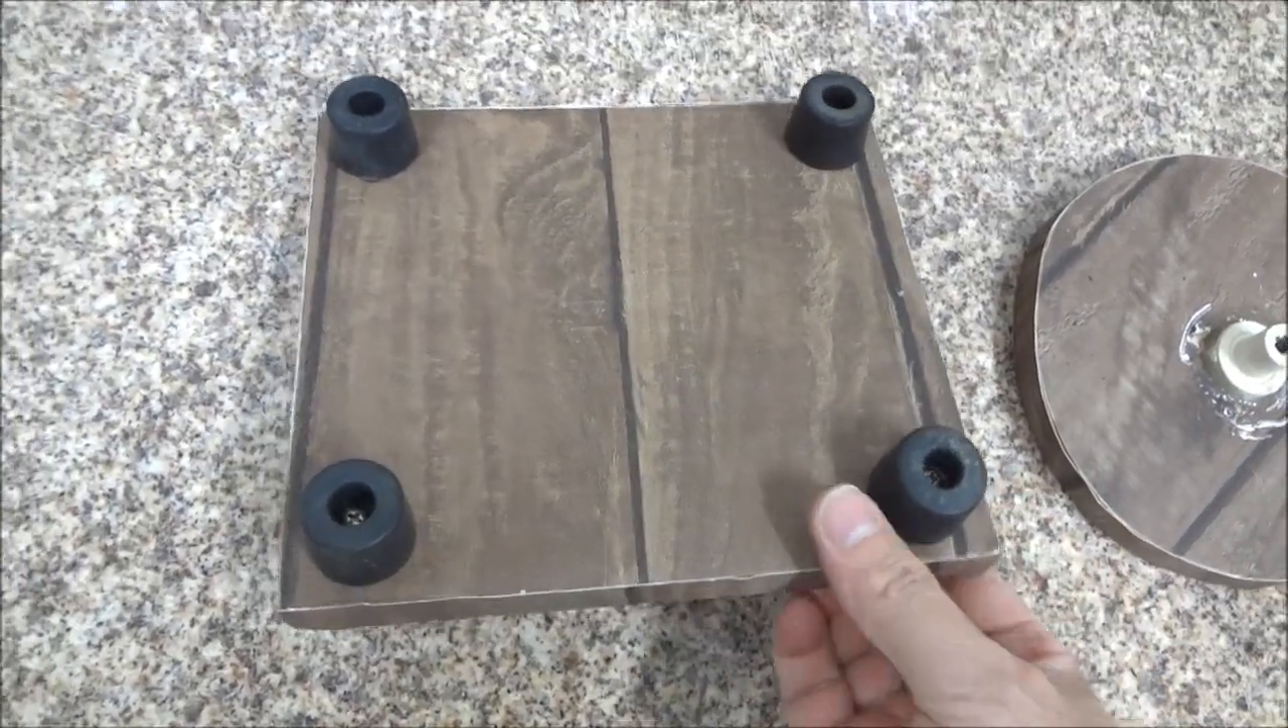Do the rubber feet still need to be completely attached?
No.